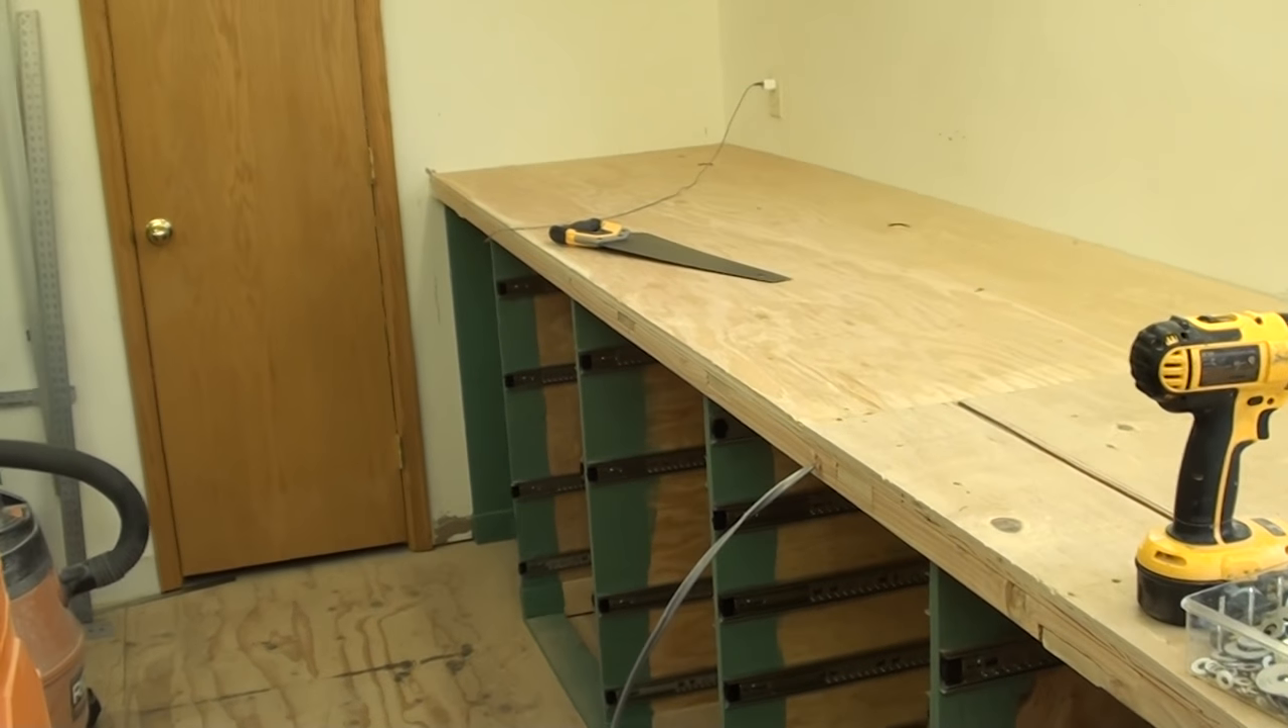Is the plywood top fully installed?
Yes.